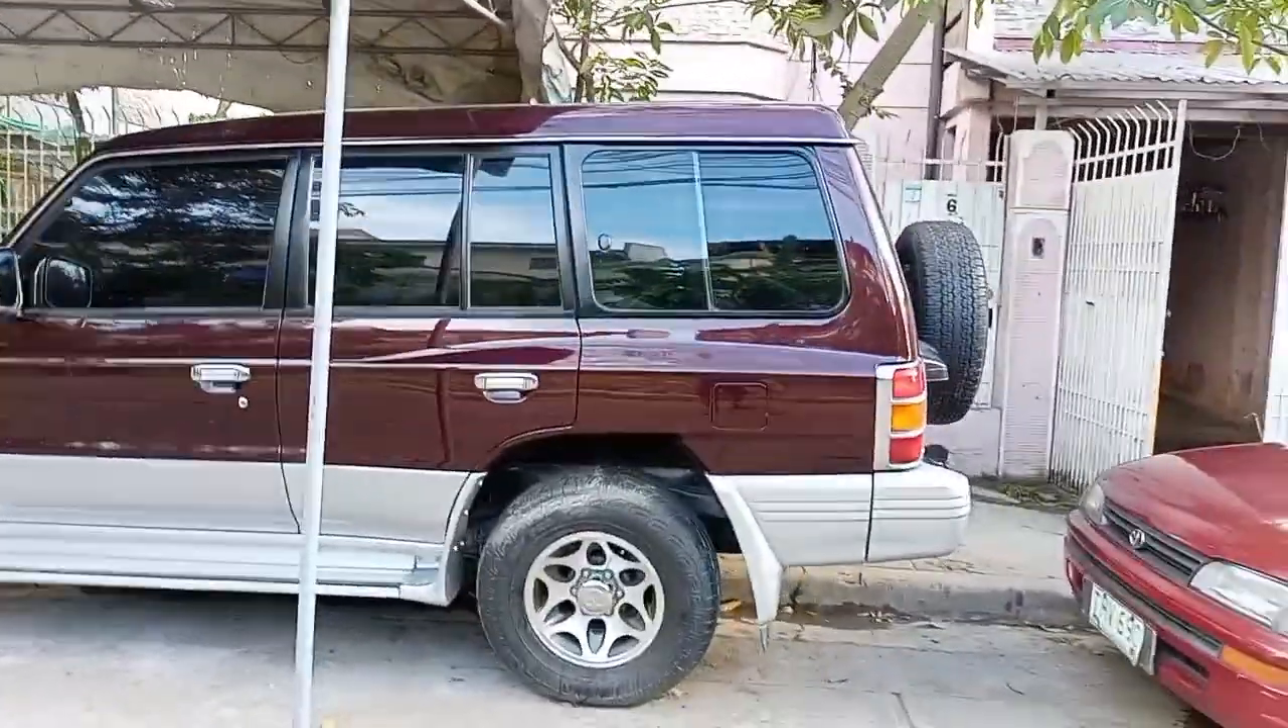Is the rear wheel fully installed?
Yes.